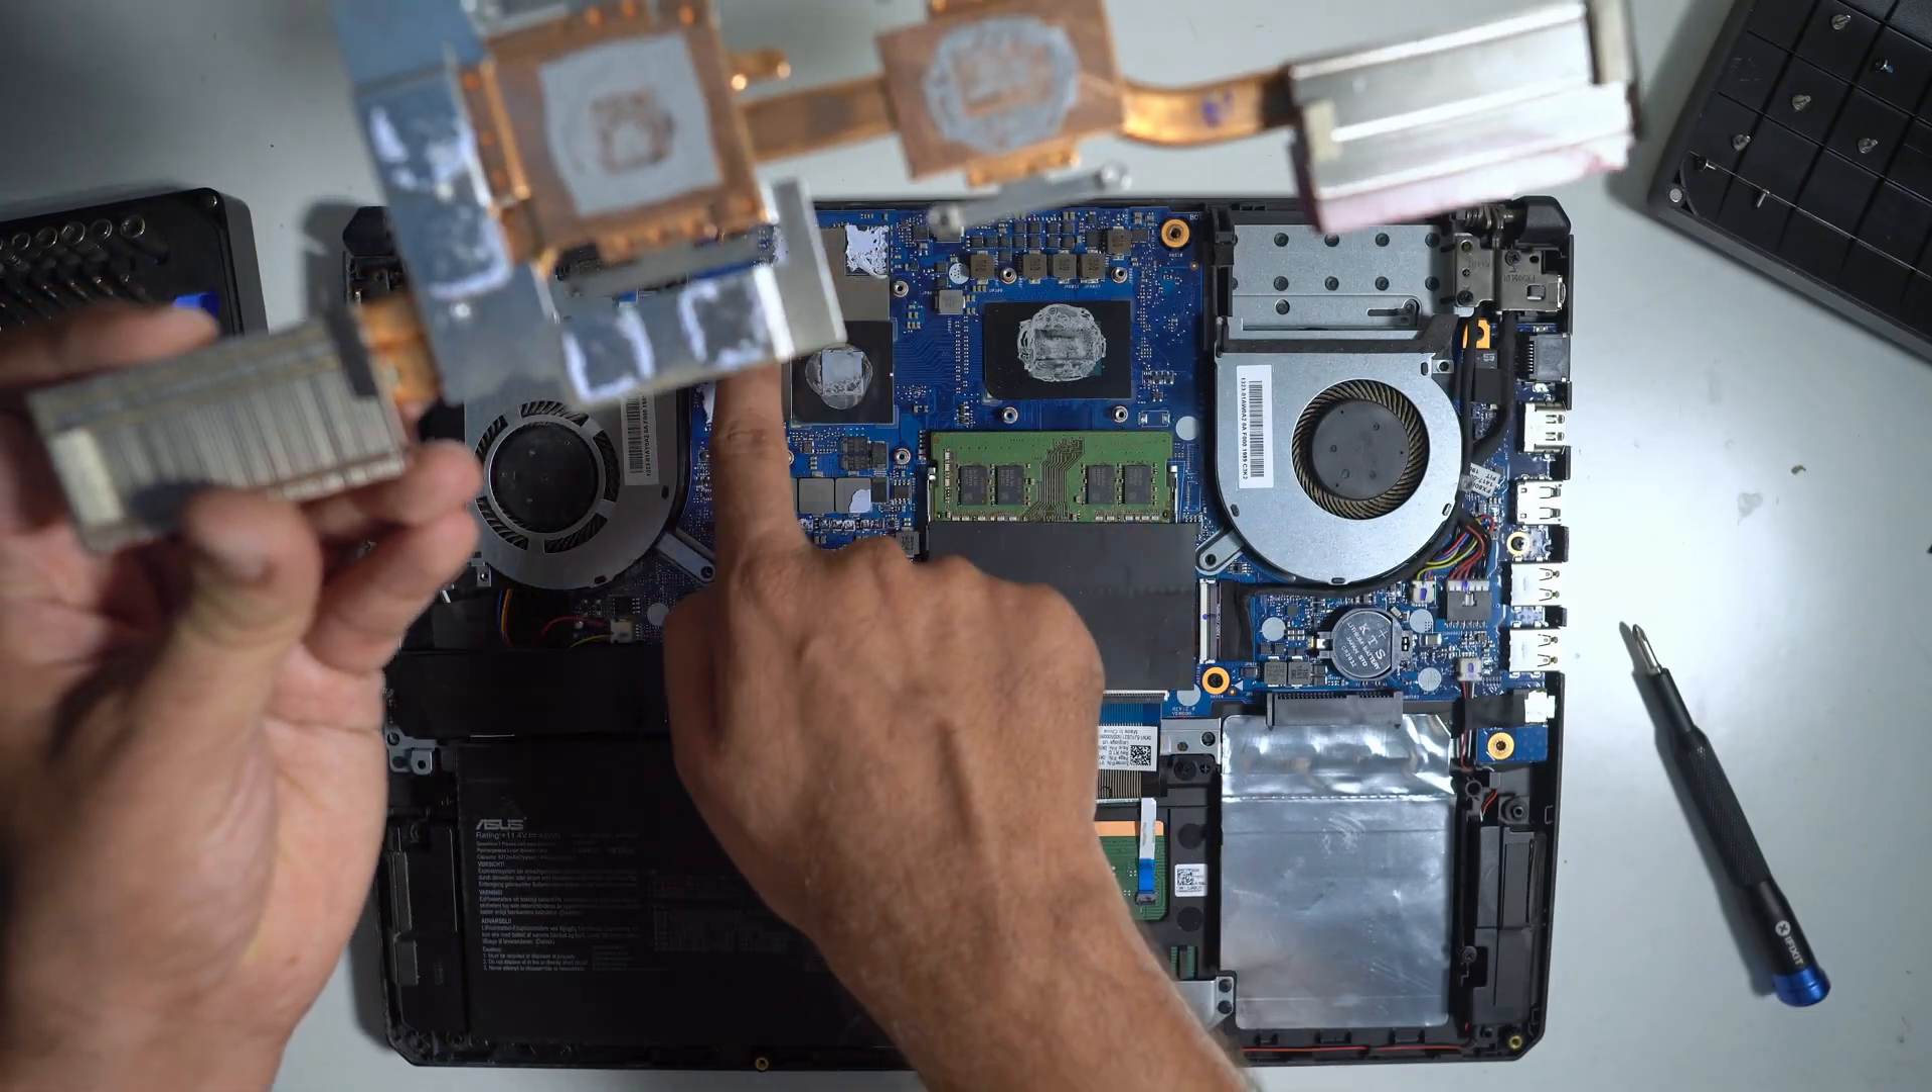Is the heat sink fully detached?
Yes.